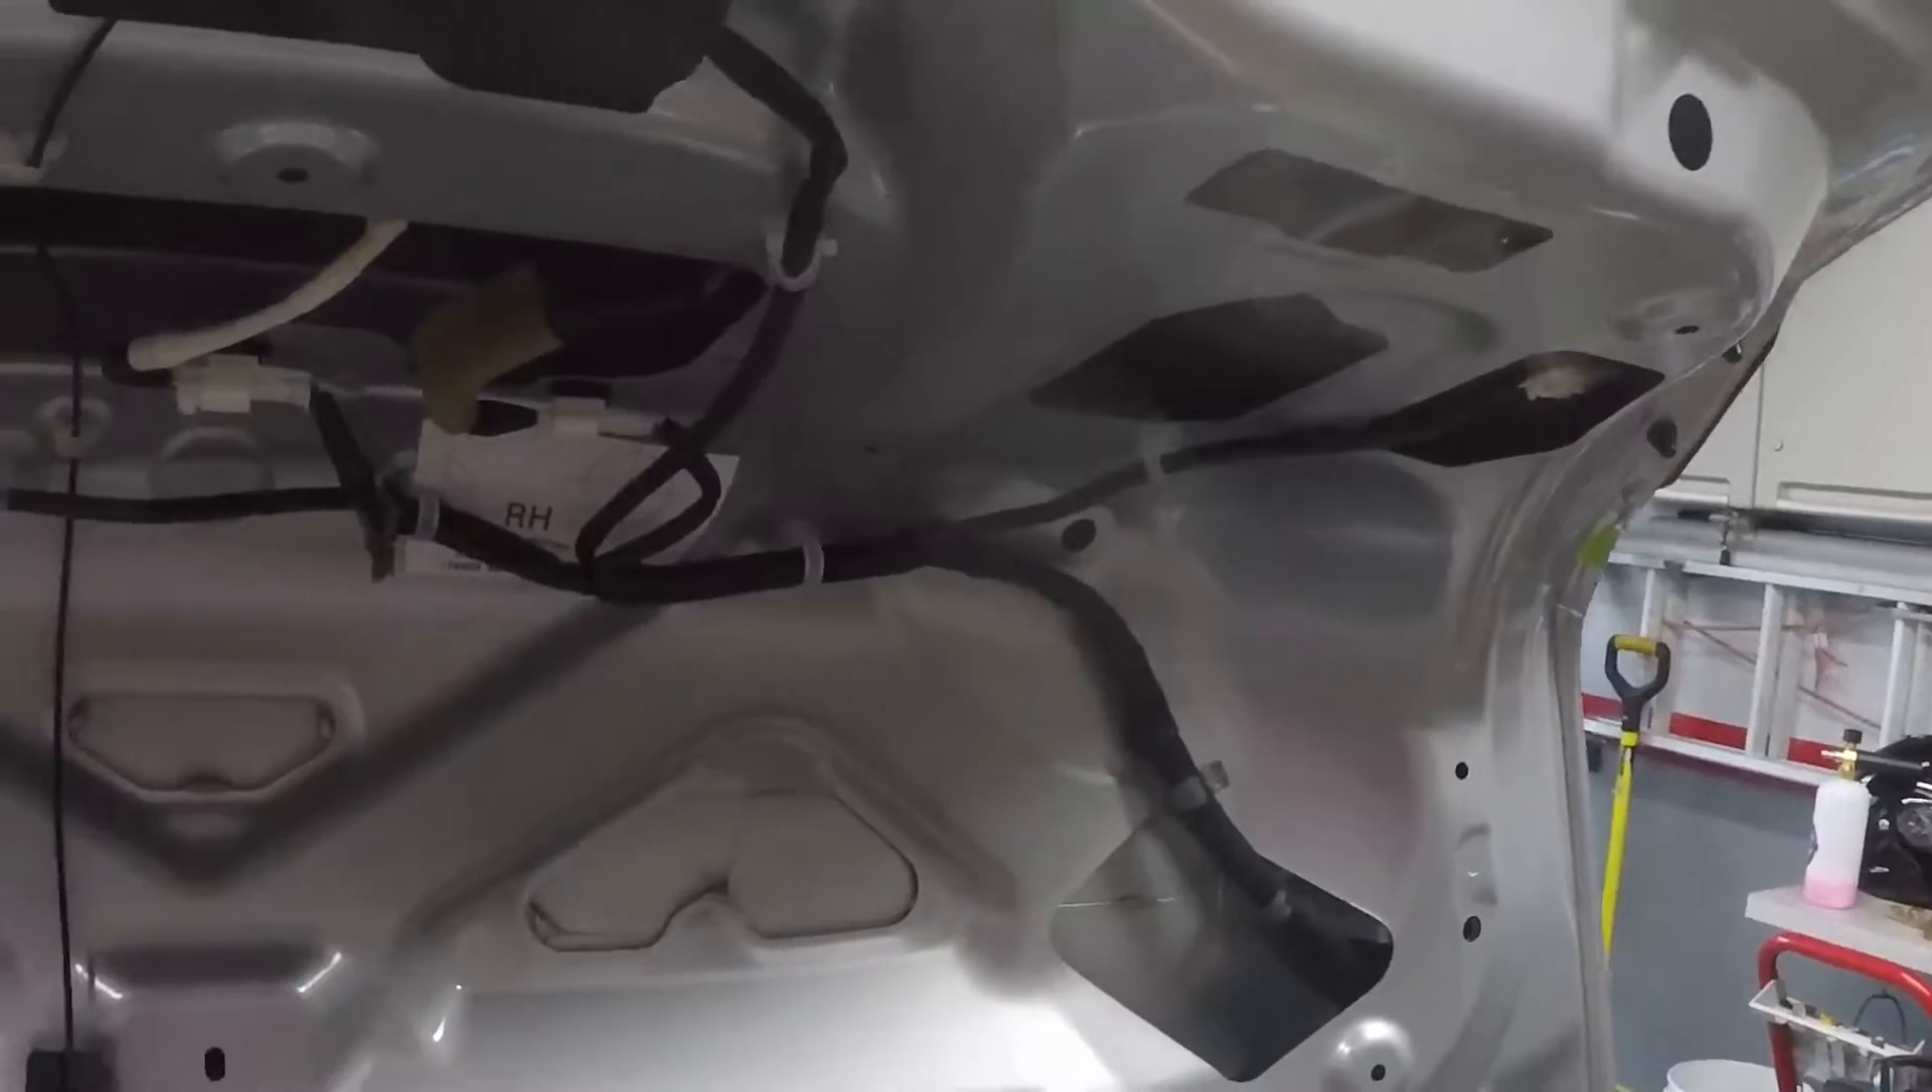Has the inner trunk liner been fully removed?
Yes.